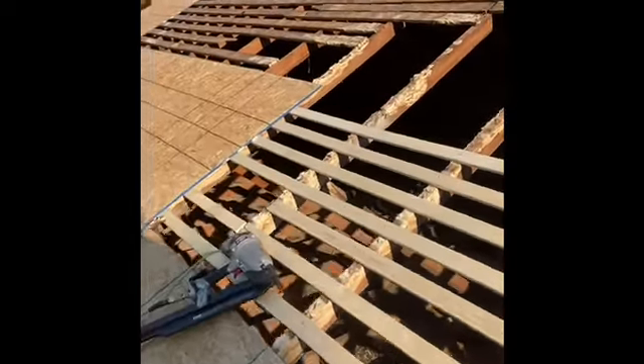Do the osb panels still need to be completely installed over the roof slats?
Yes.